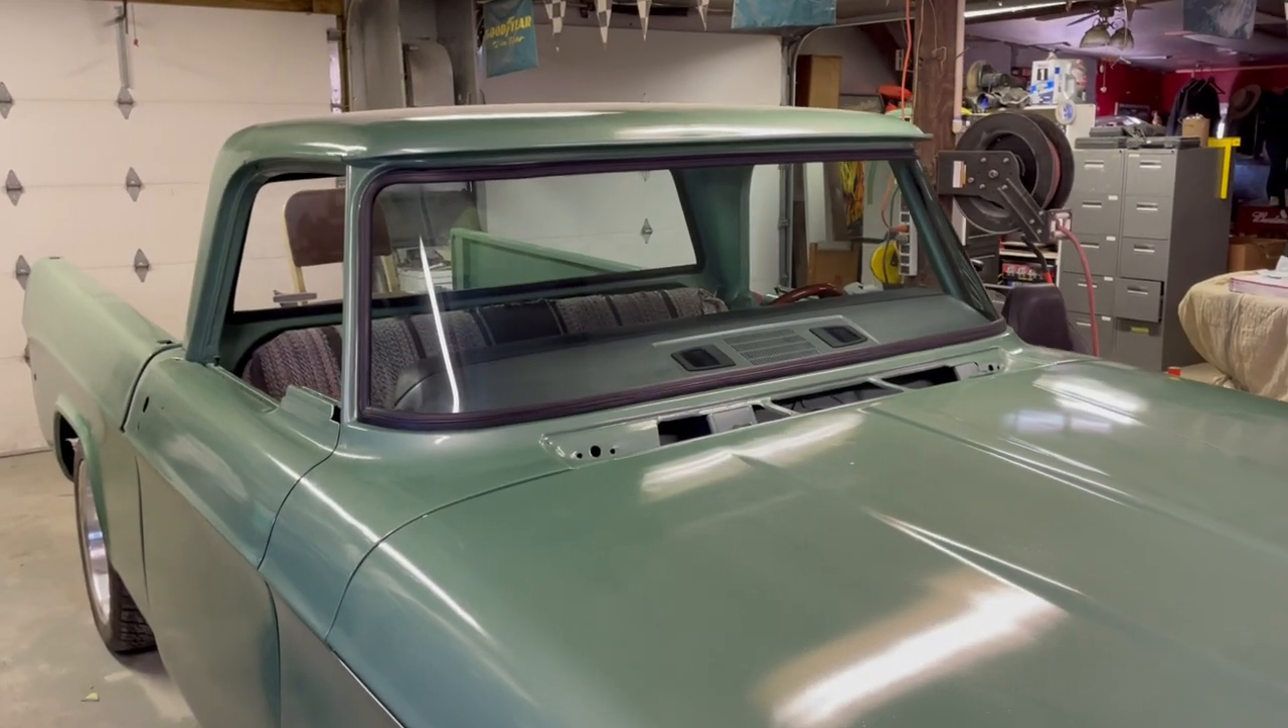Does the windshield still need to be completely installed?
No.